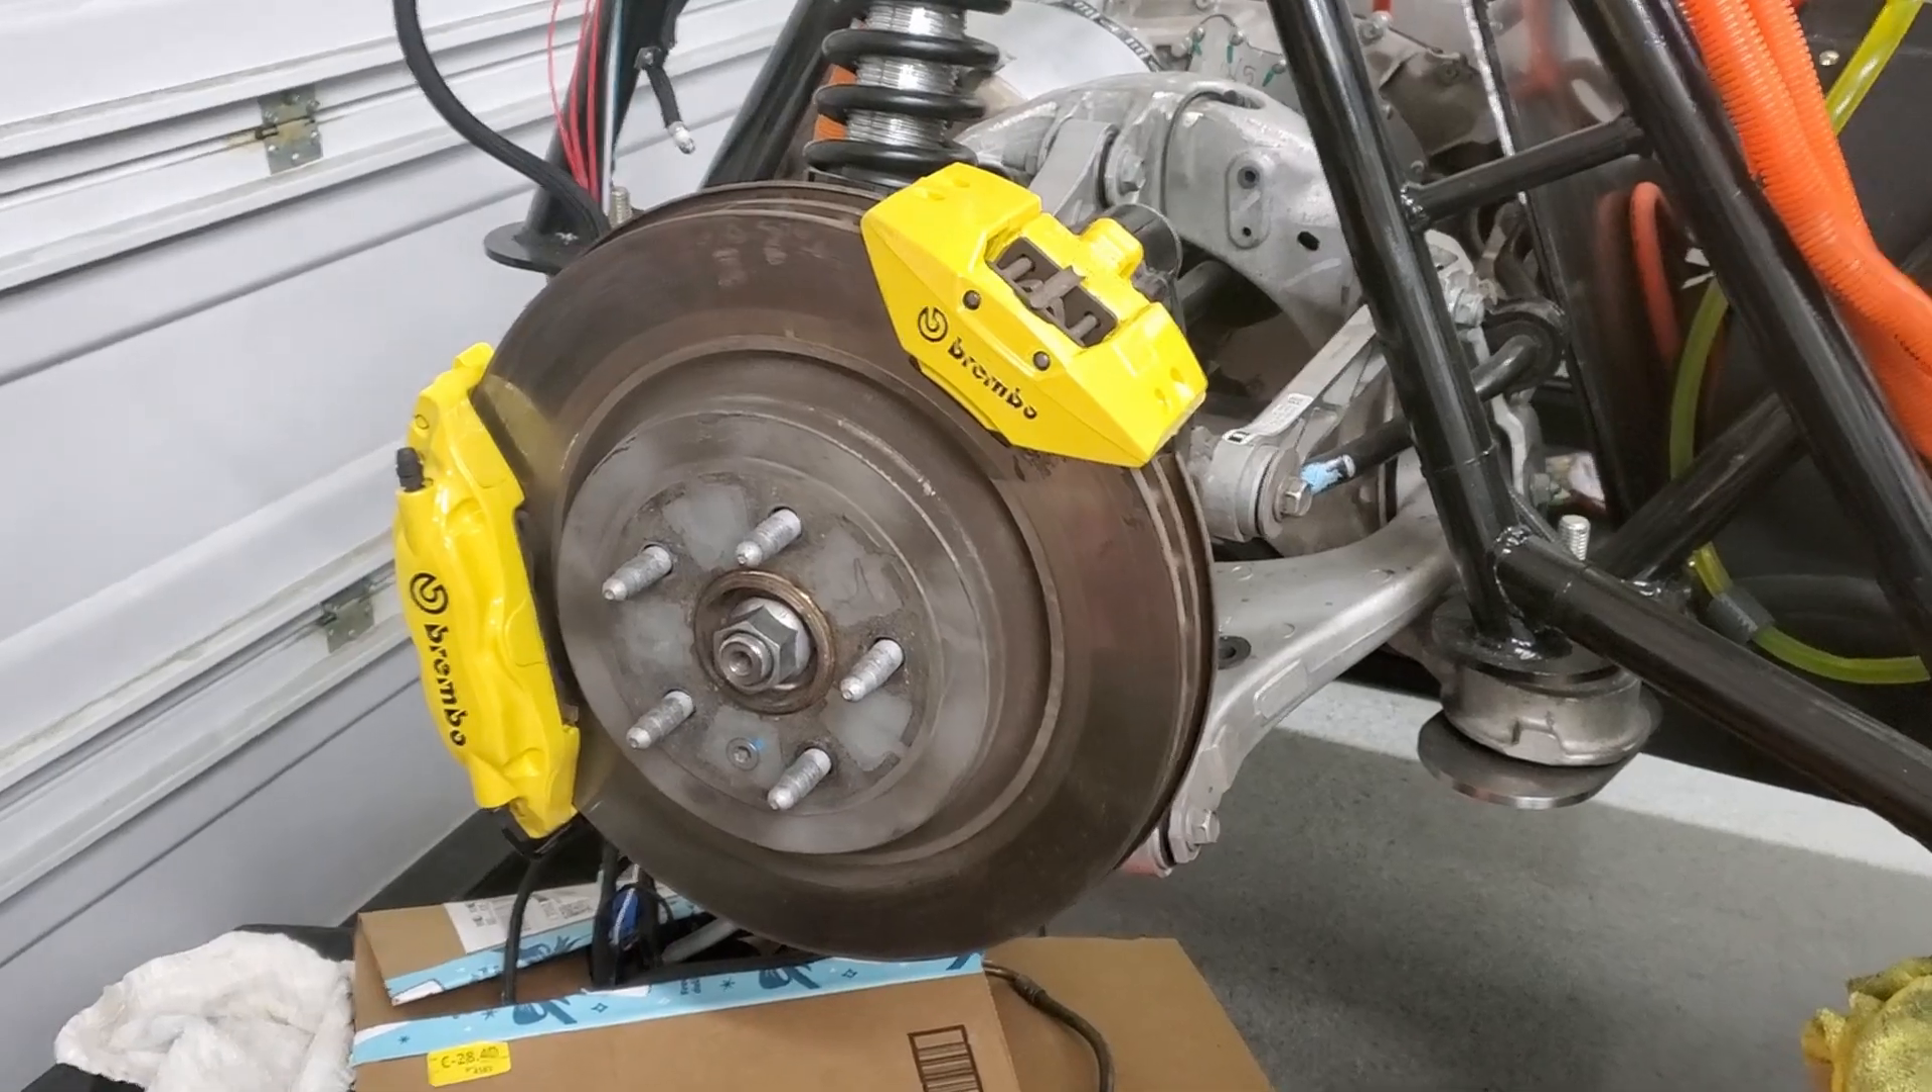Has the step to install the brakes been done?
Yes.